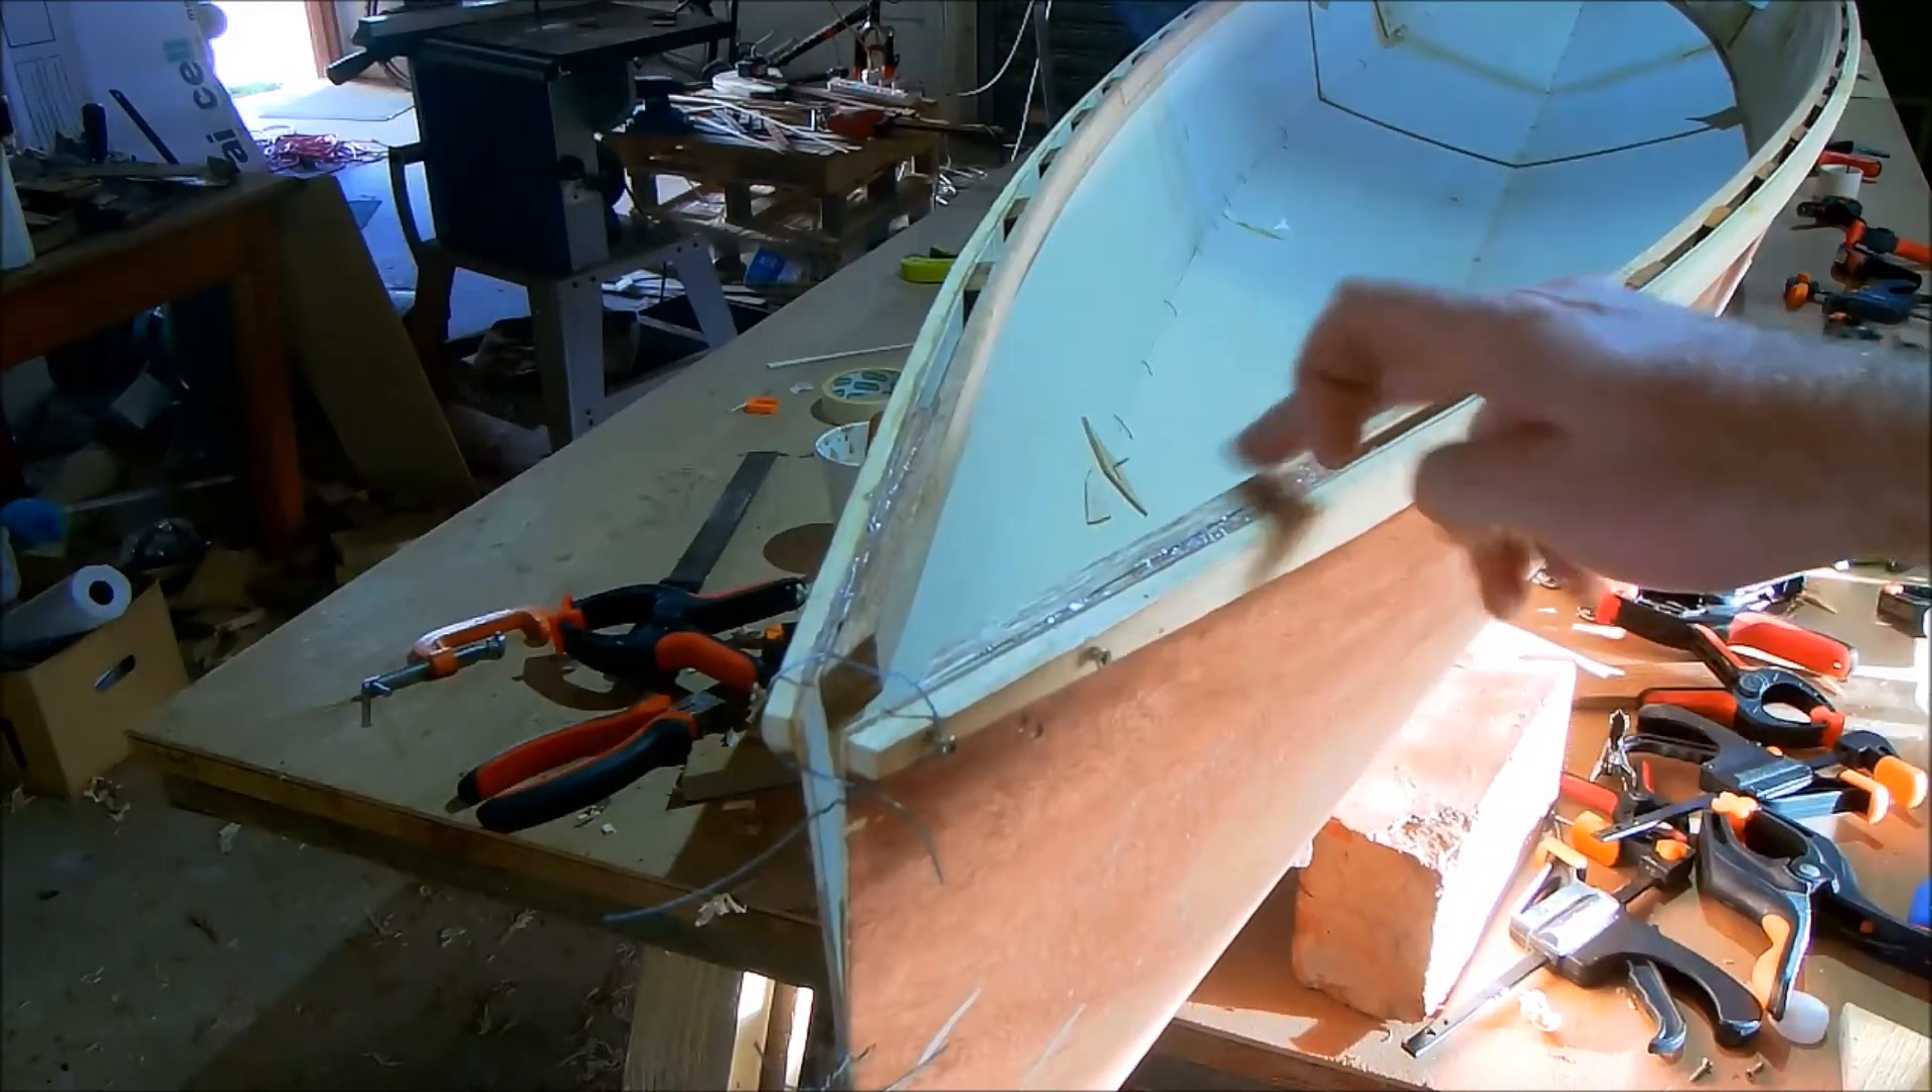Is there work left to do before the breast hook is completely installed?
Yes.